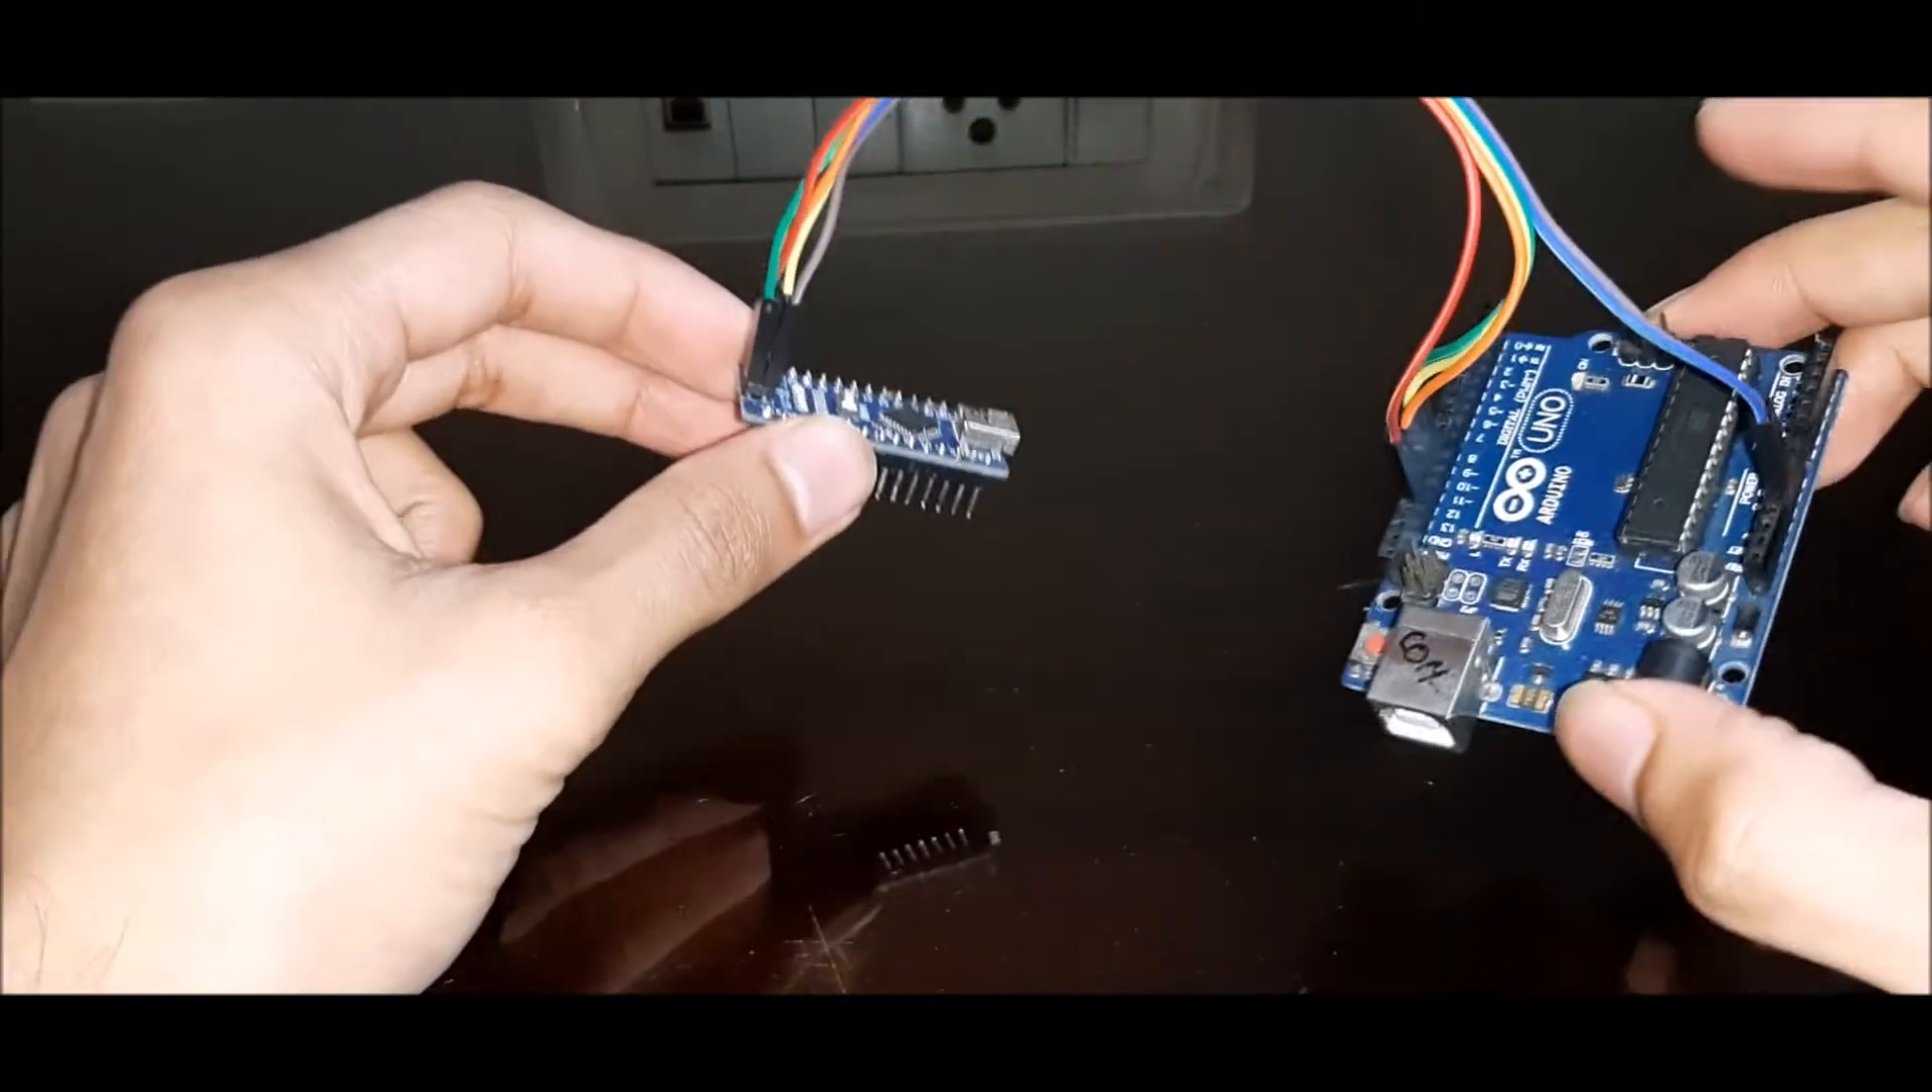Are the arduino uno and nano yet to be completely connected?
No.